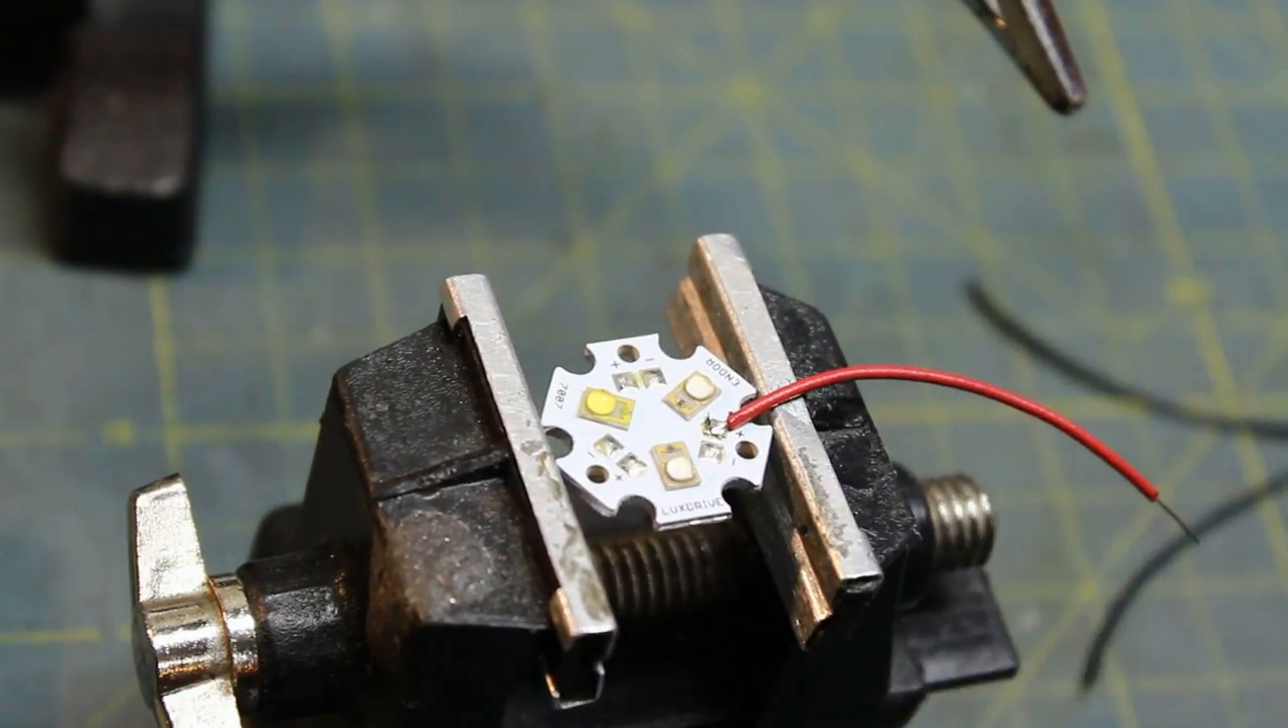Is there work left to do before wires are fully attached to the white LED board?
Yes.